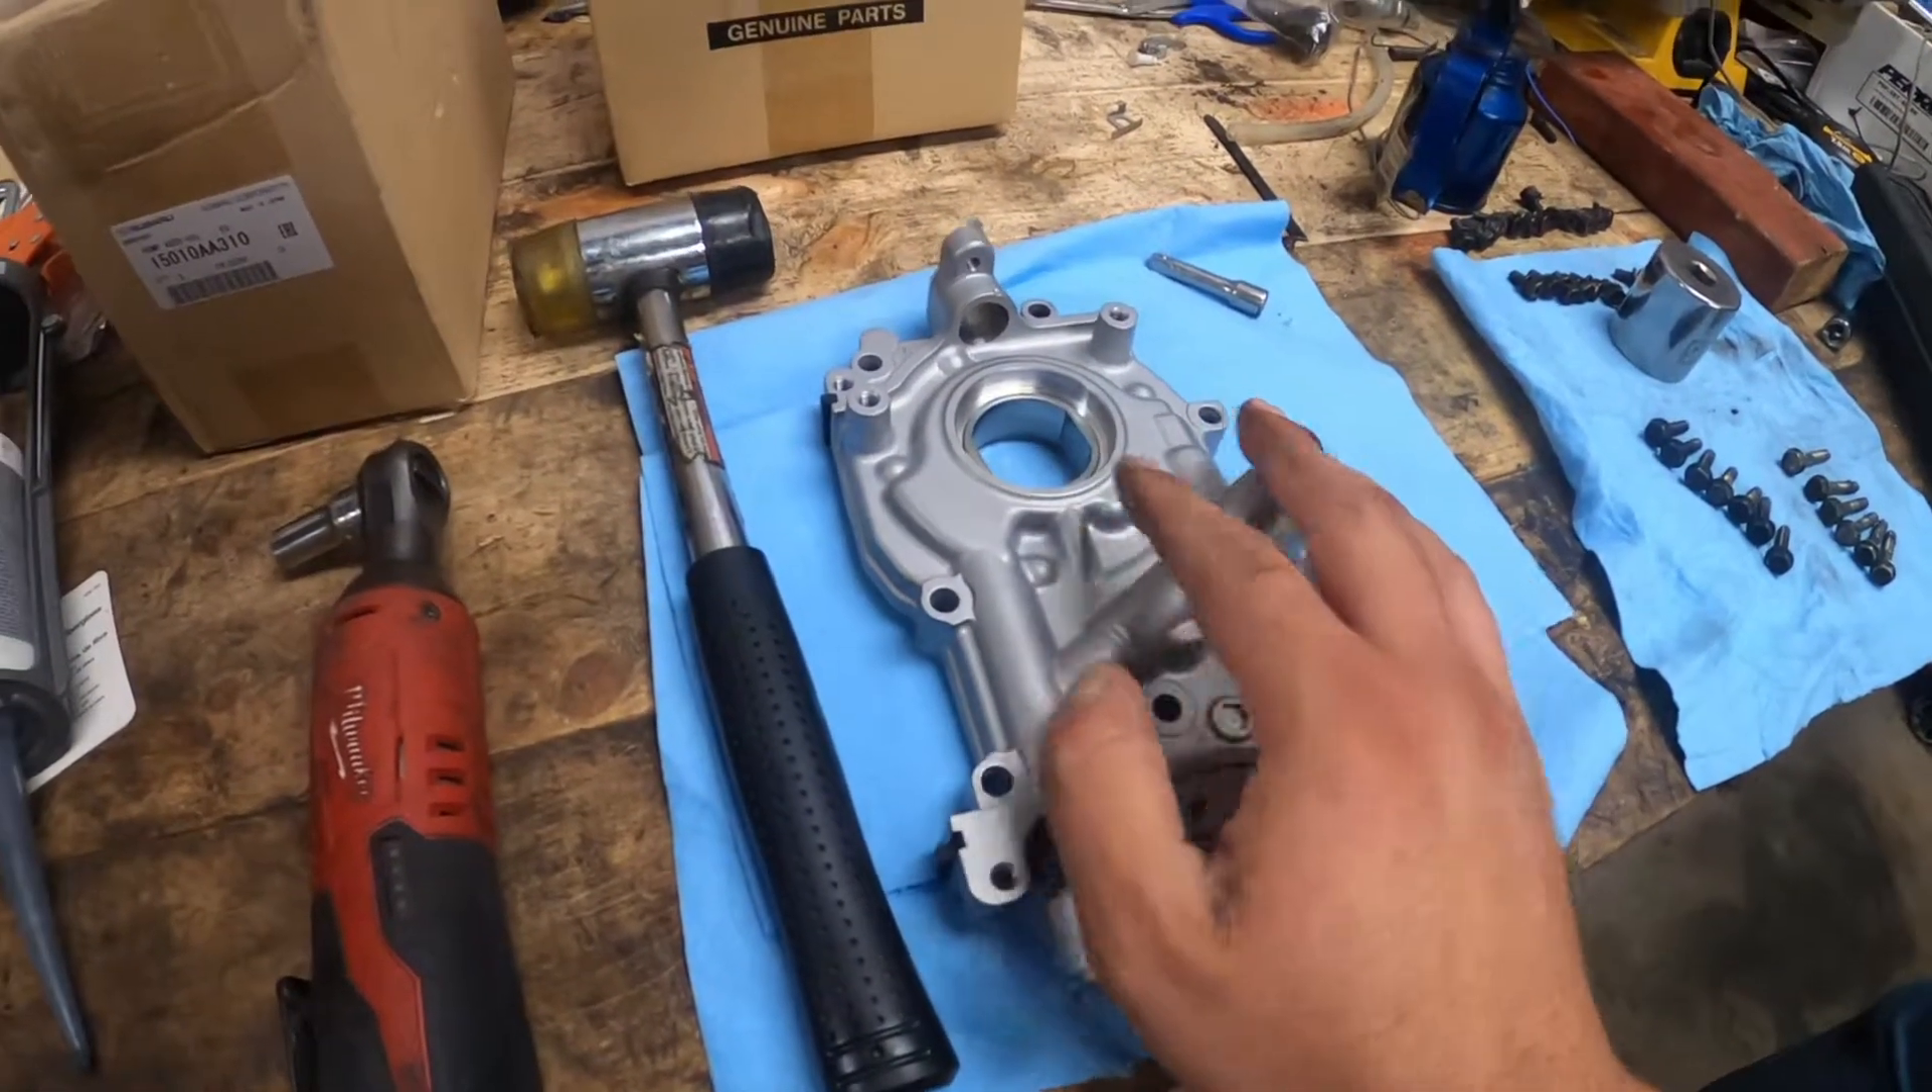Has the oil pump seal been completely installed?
No.